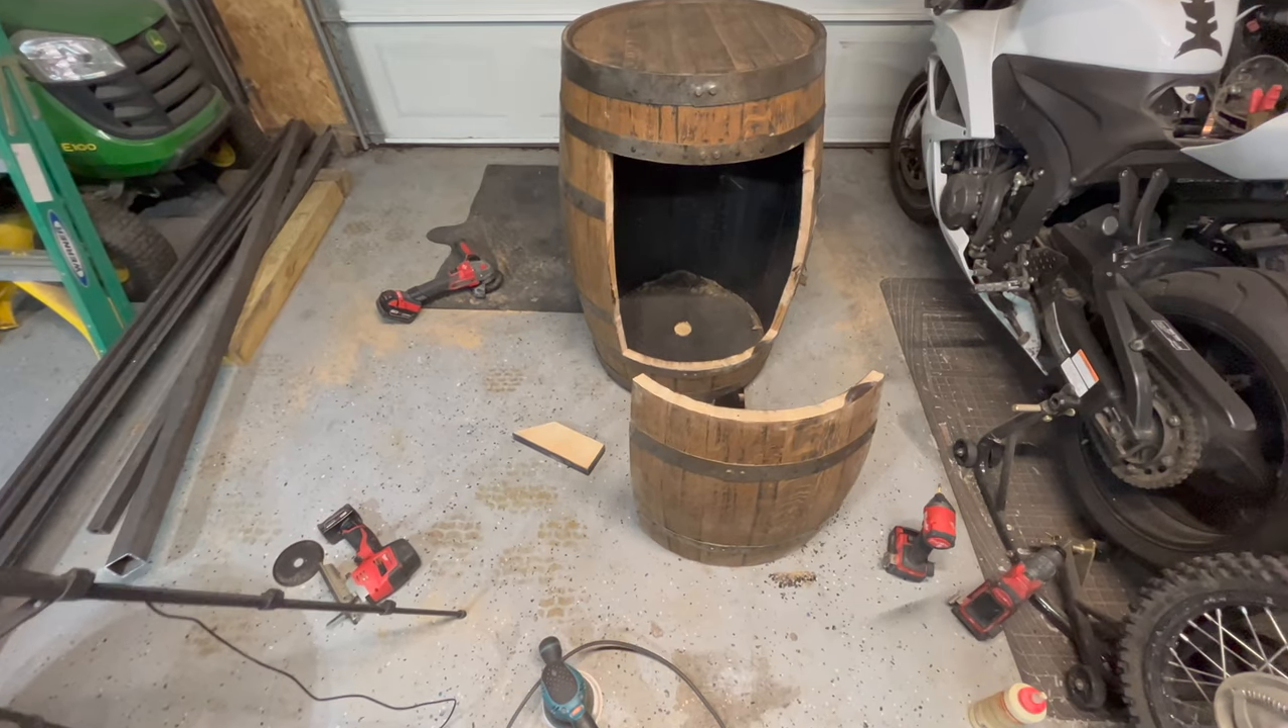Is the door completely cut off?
Yes.